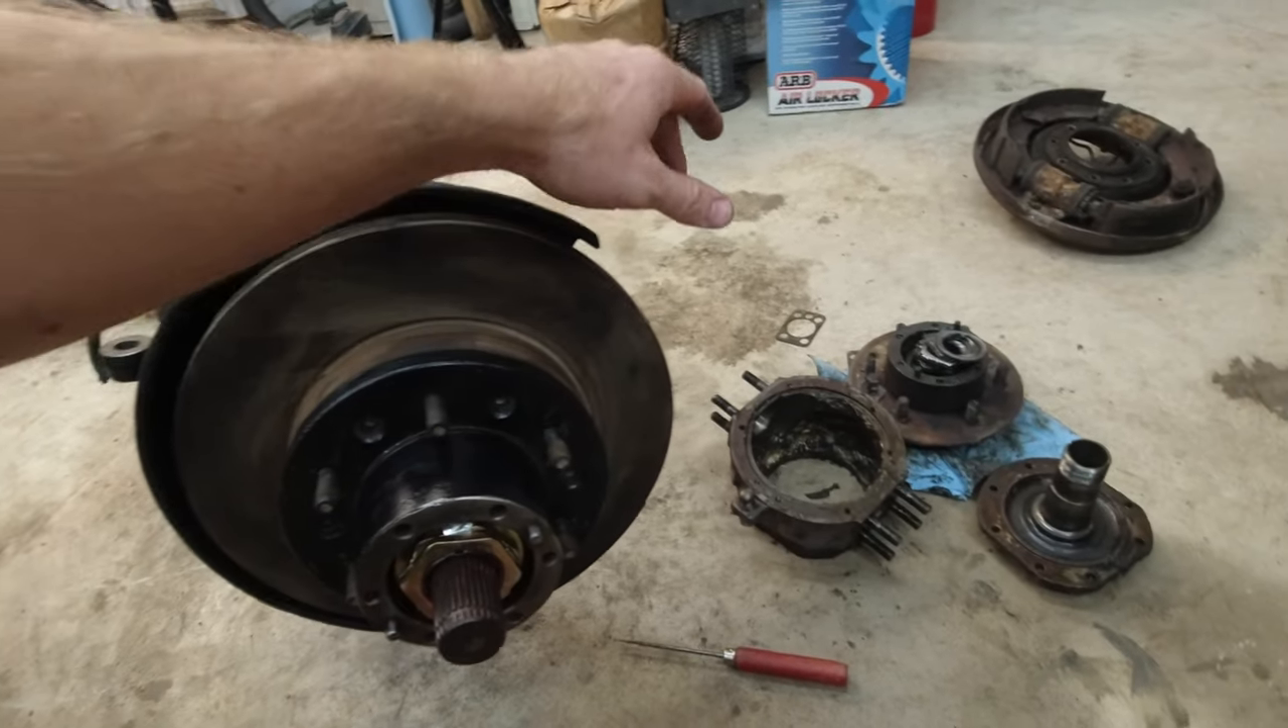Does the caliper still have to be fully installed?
Yes.